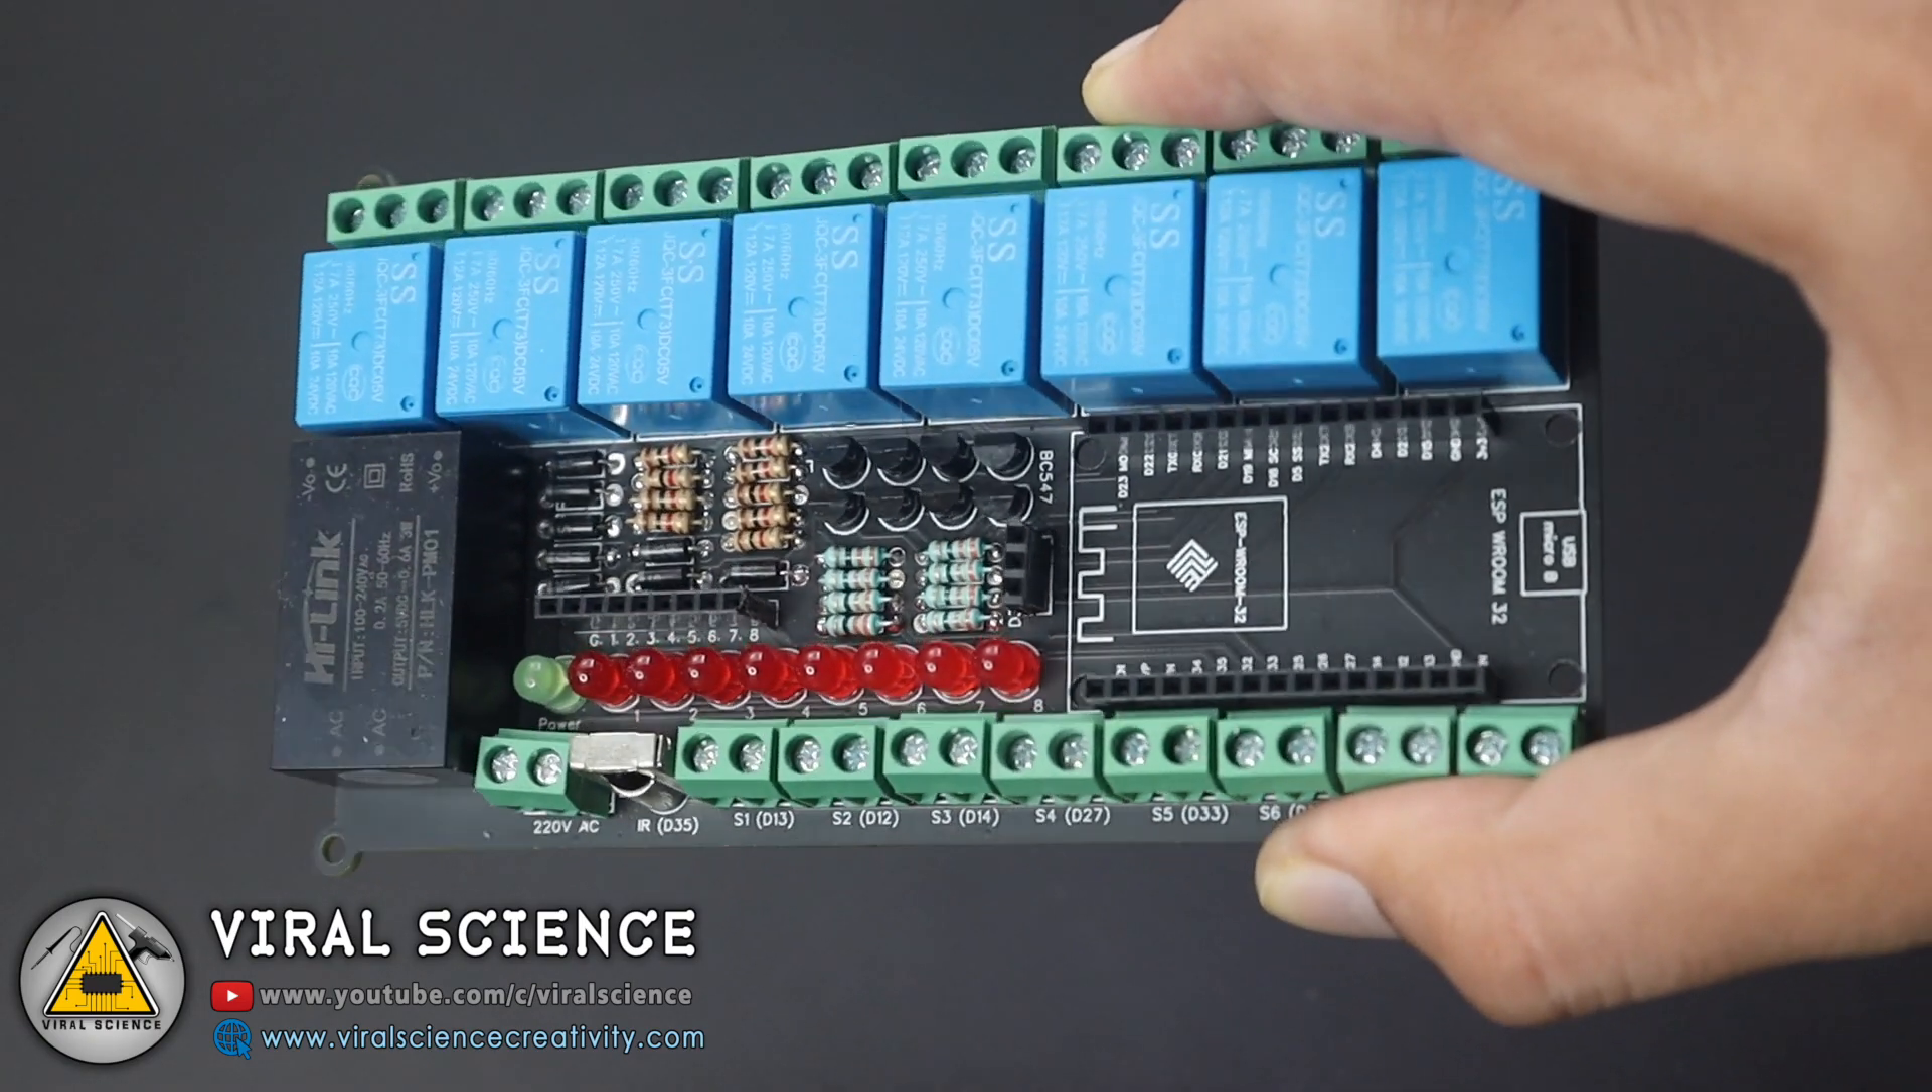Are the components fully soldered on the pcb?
Yes.